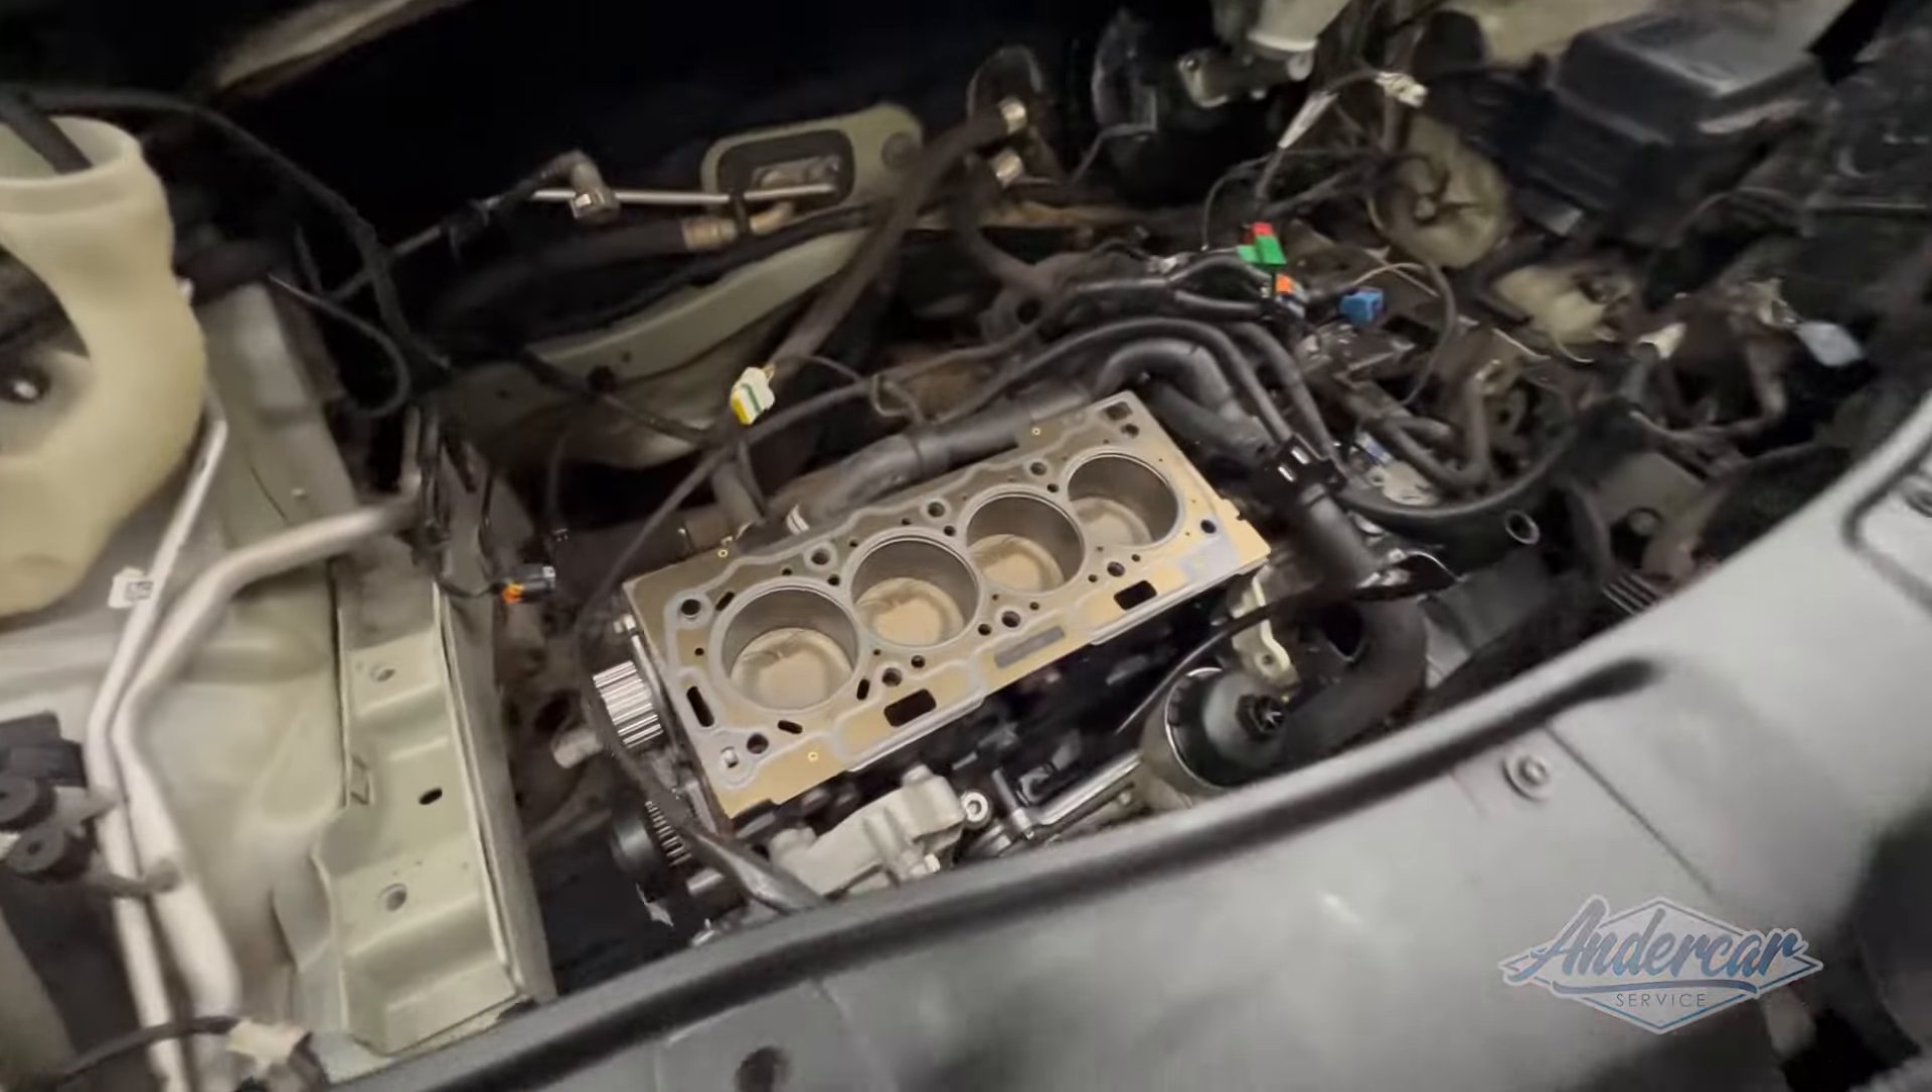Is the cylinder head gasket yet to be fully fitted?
No.